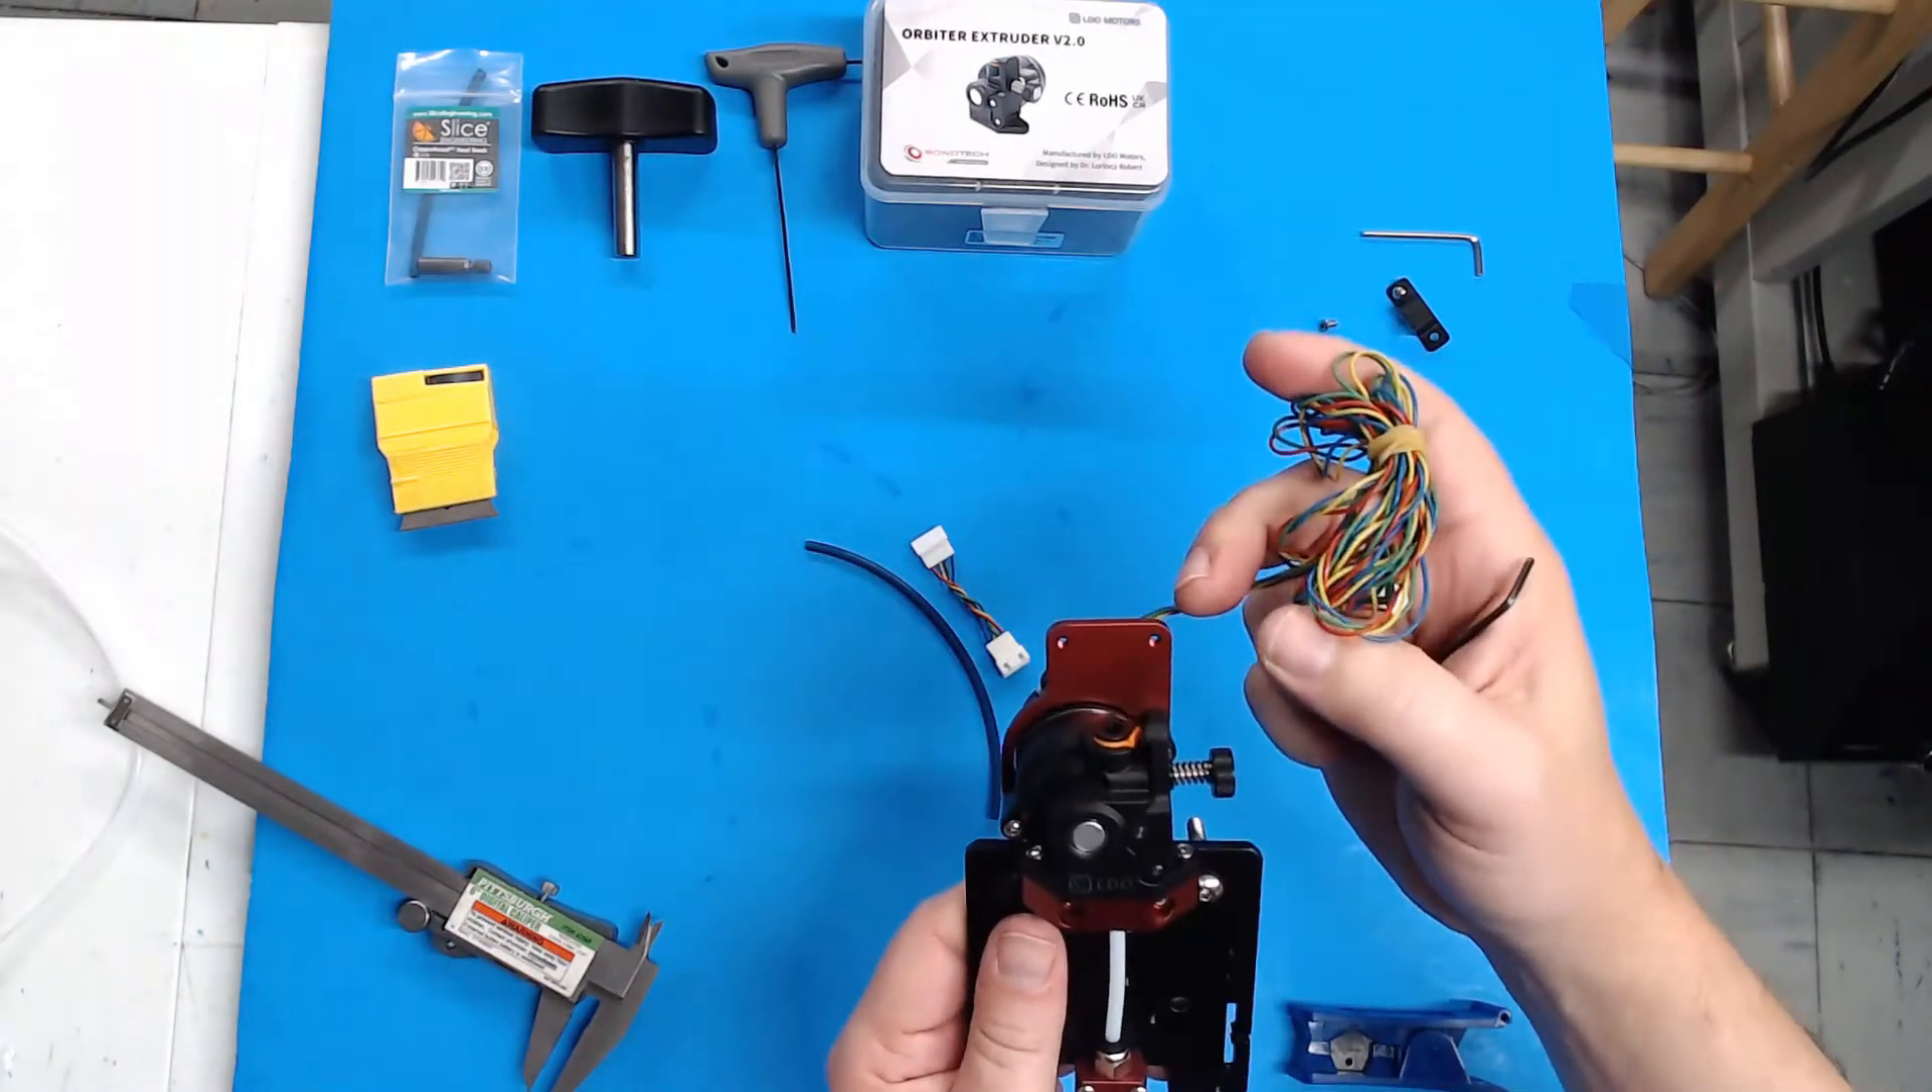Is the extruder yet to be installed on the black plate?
No.